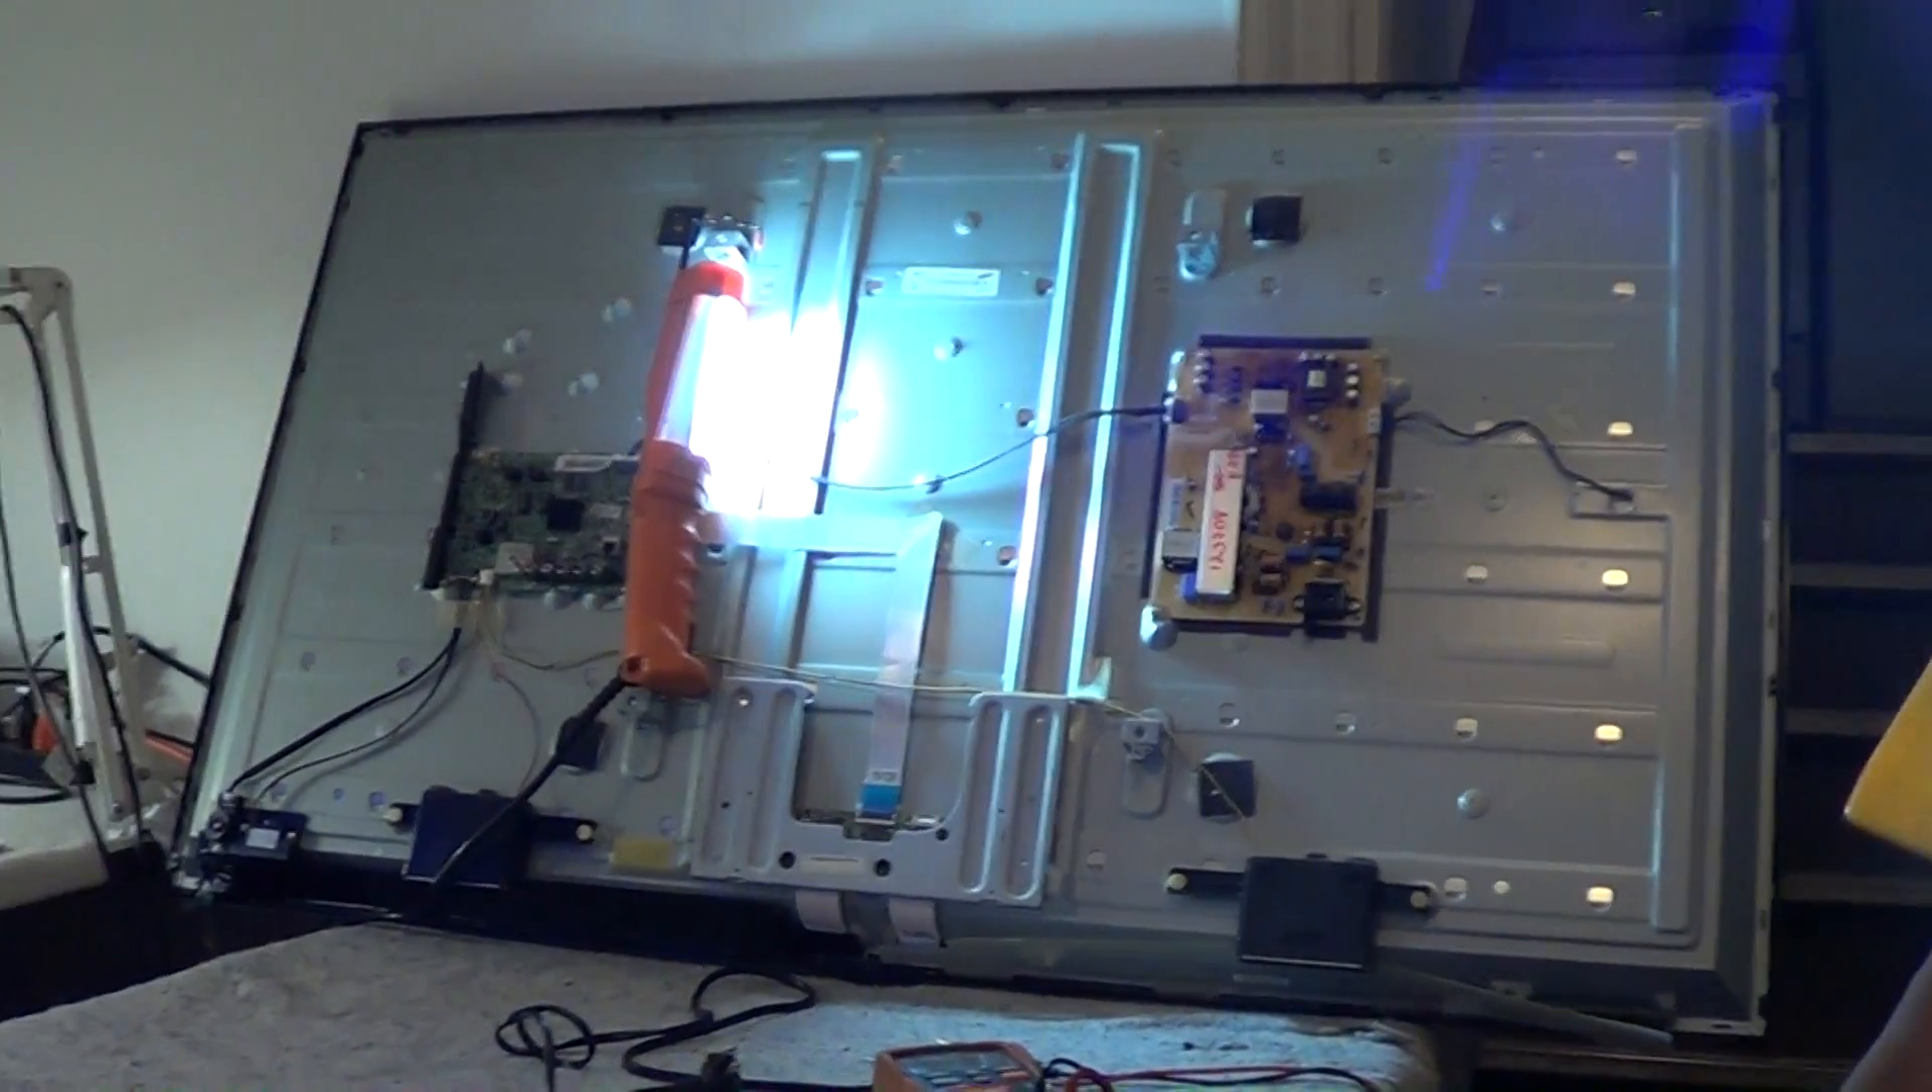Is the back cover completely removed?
Yes.